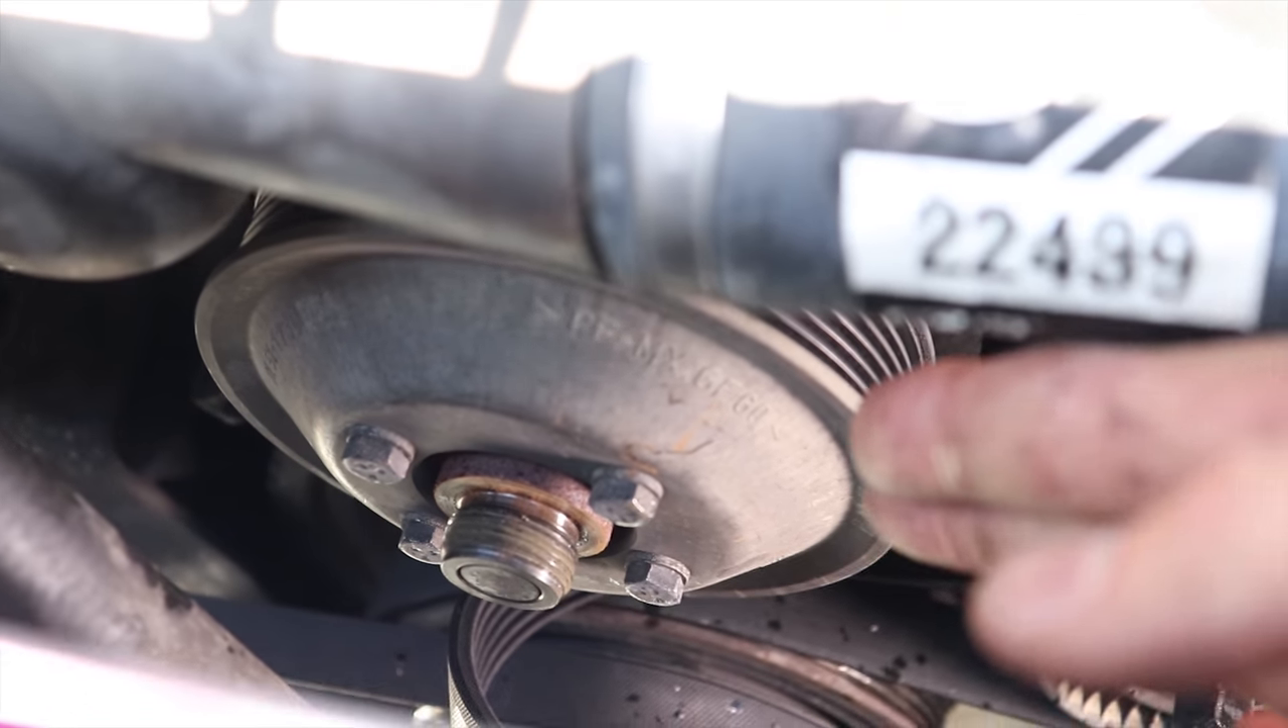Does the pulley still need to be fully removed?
Yes.